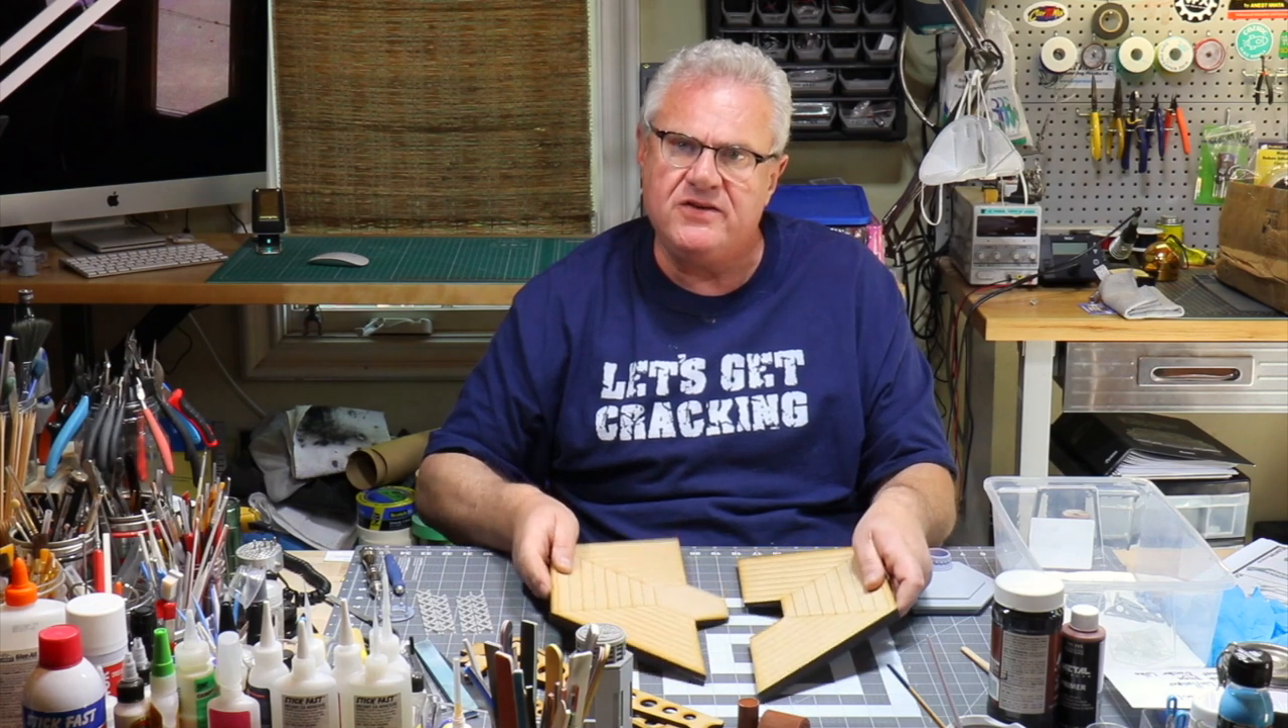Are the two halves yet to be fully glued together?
Yes.